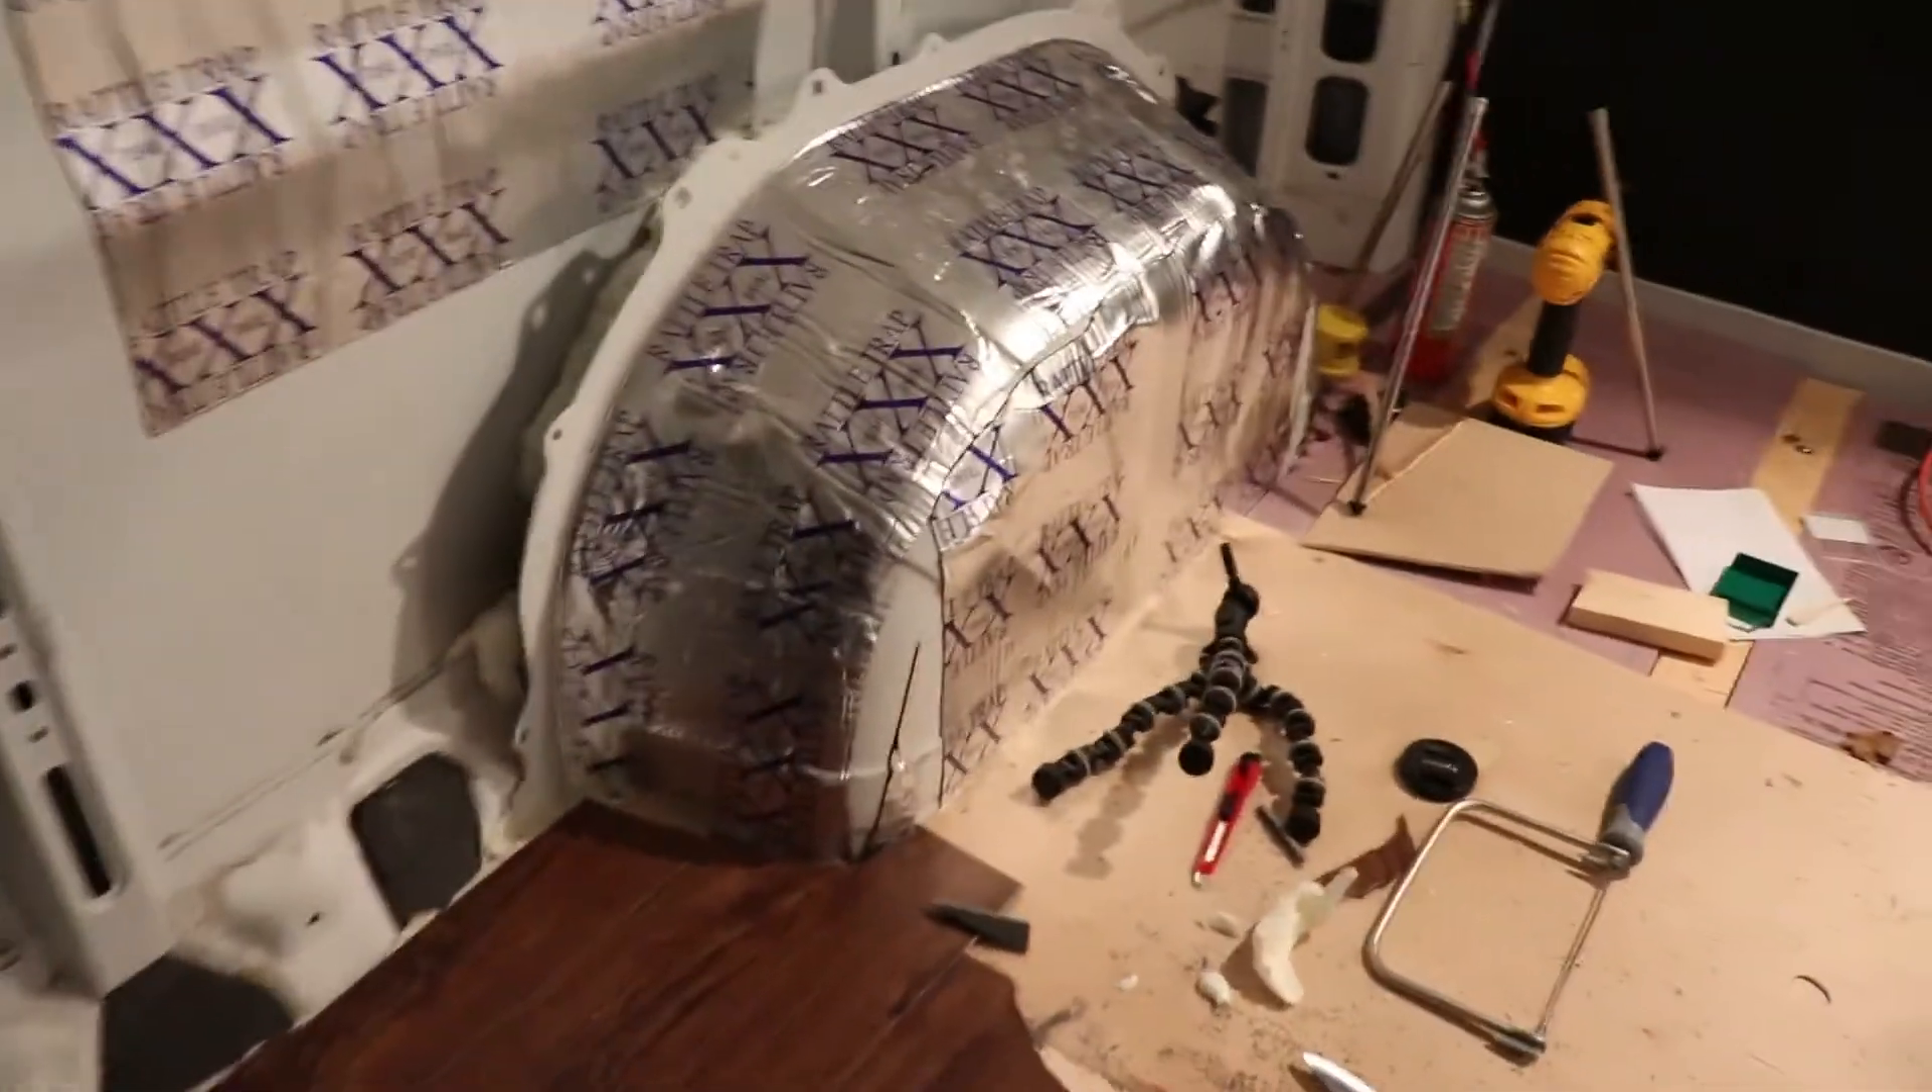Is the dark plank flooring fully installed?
No.